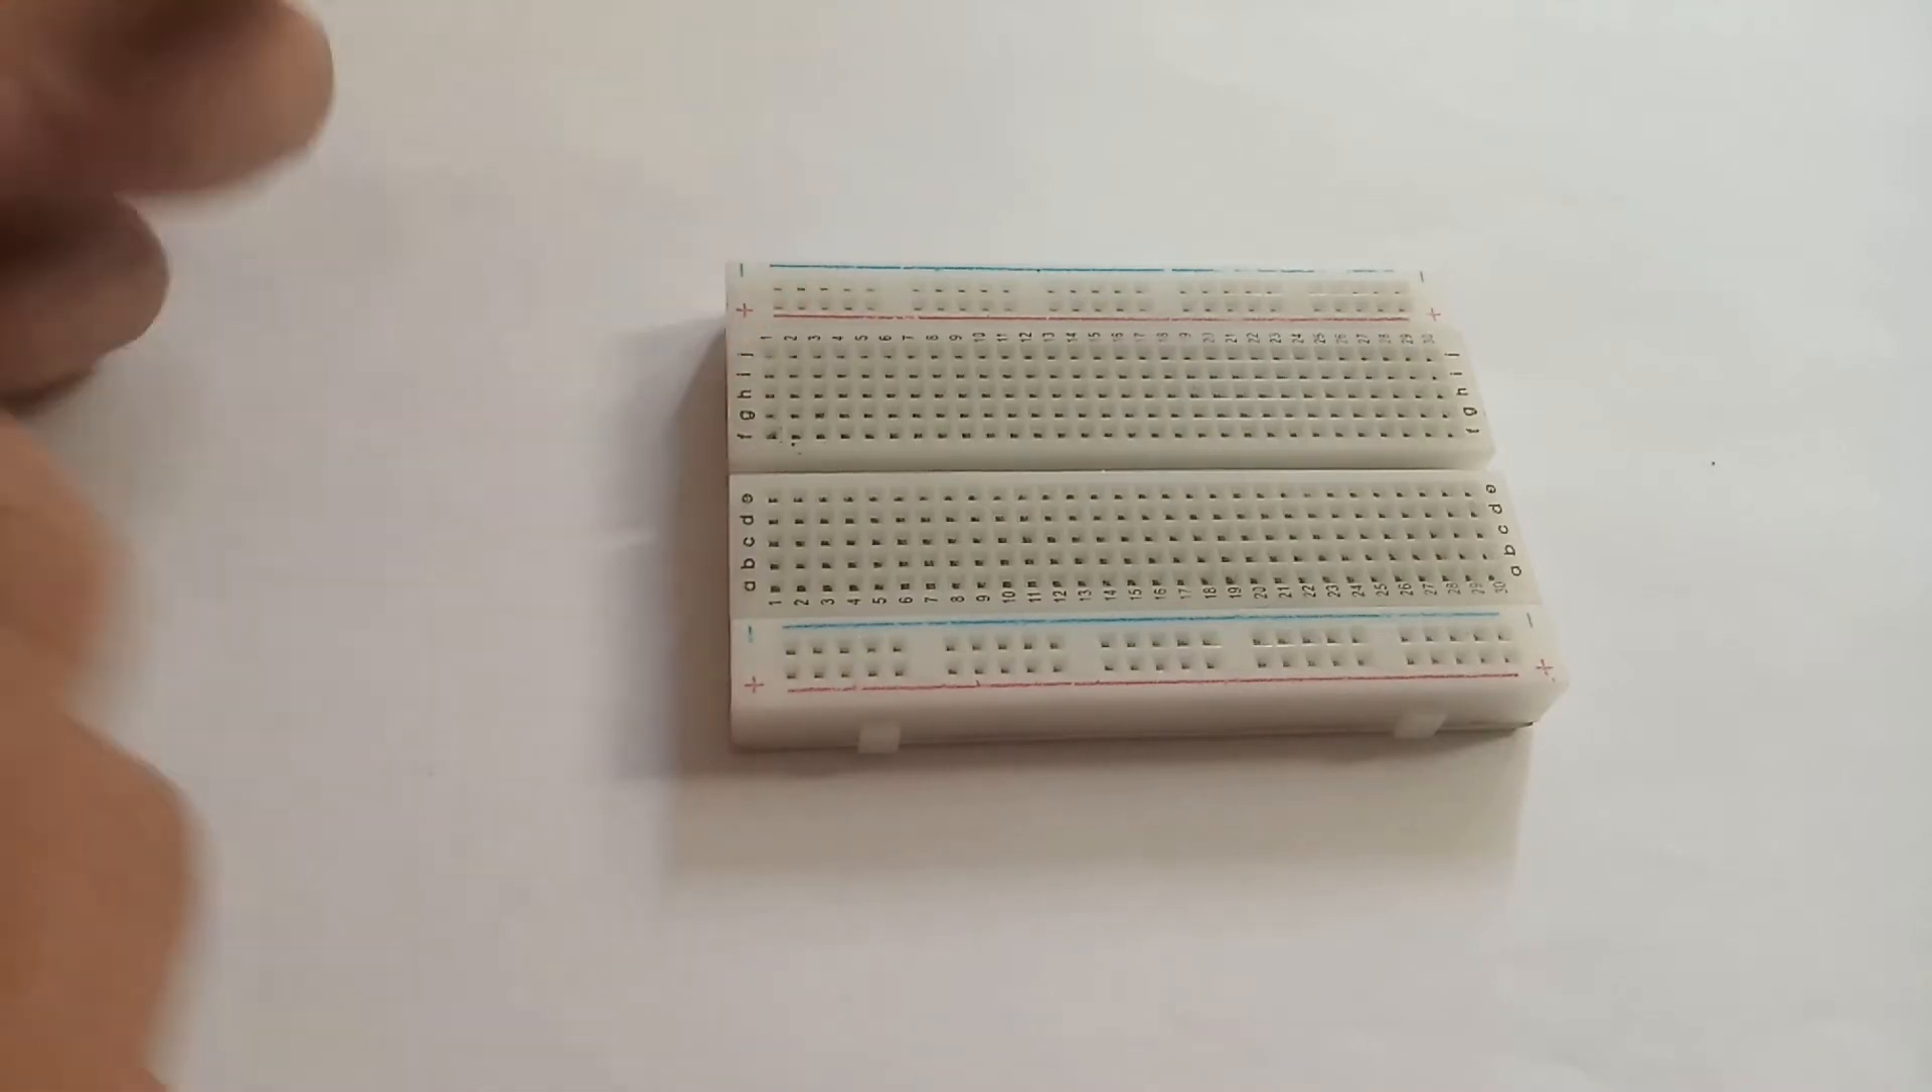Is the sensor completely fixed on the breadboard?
No.